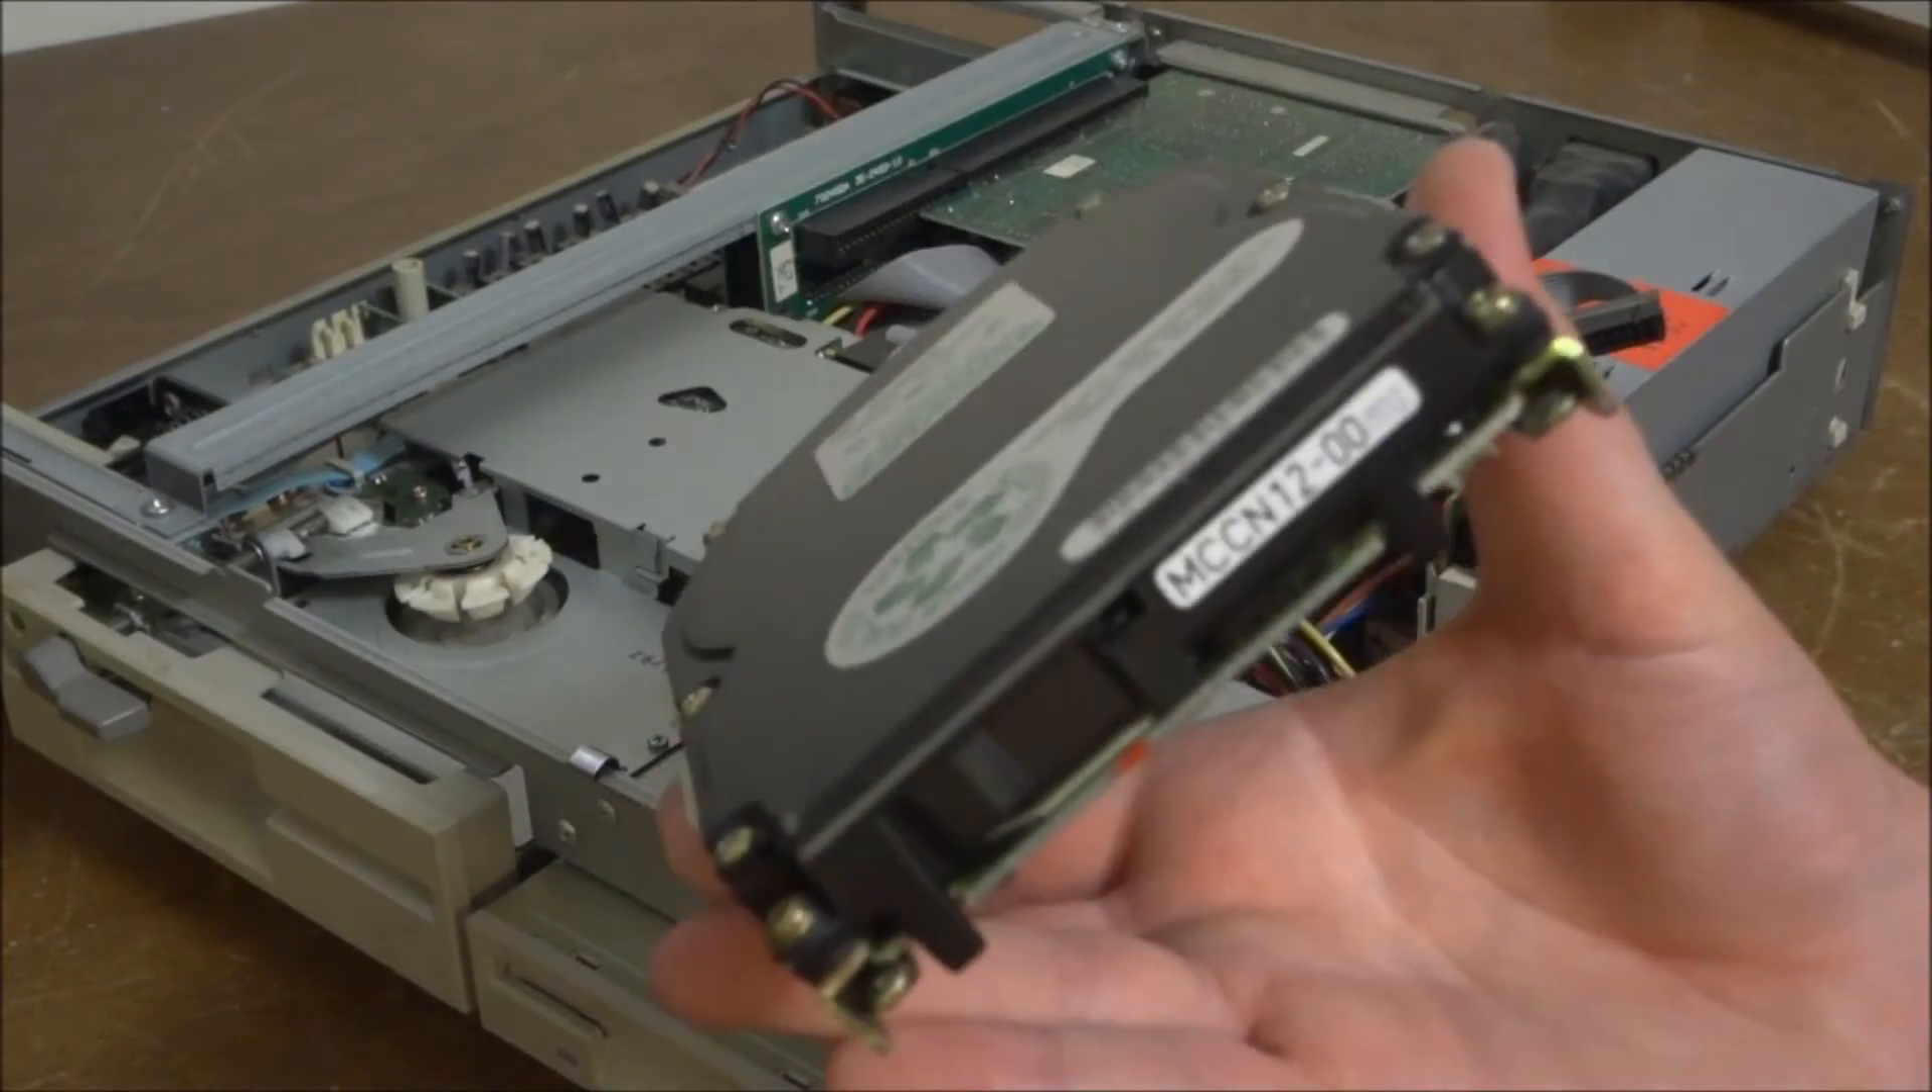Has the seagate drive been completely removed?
Yes.